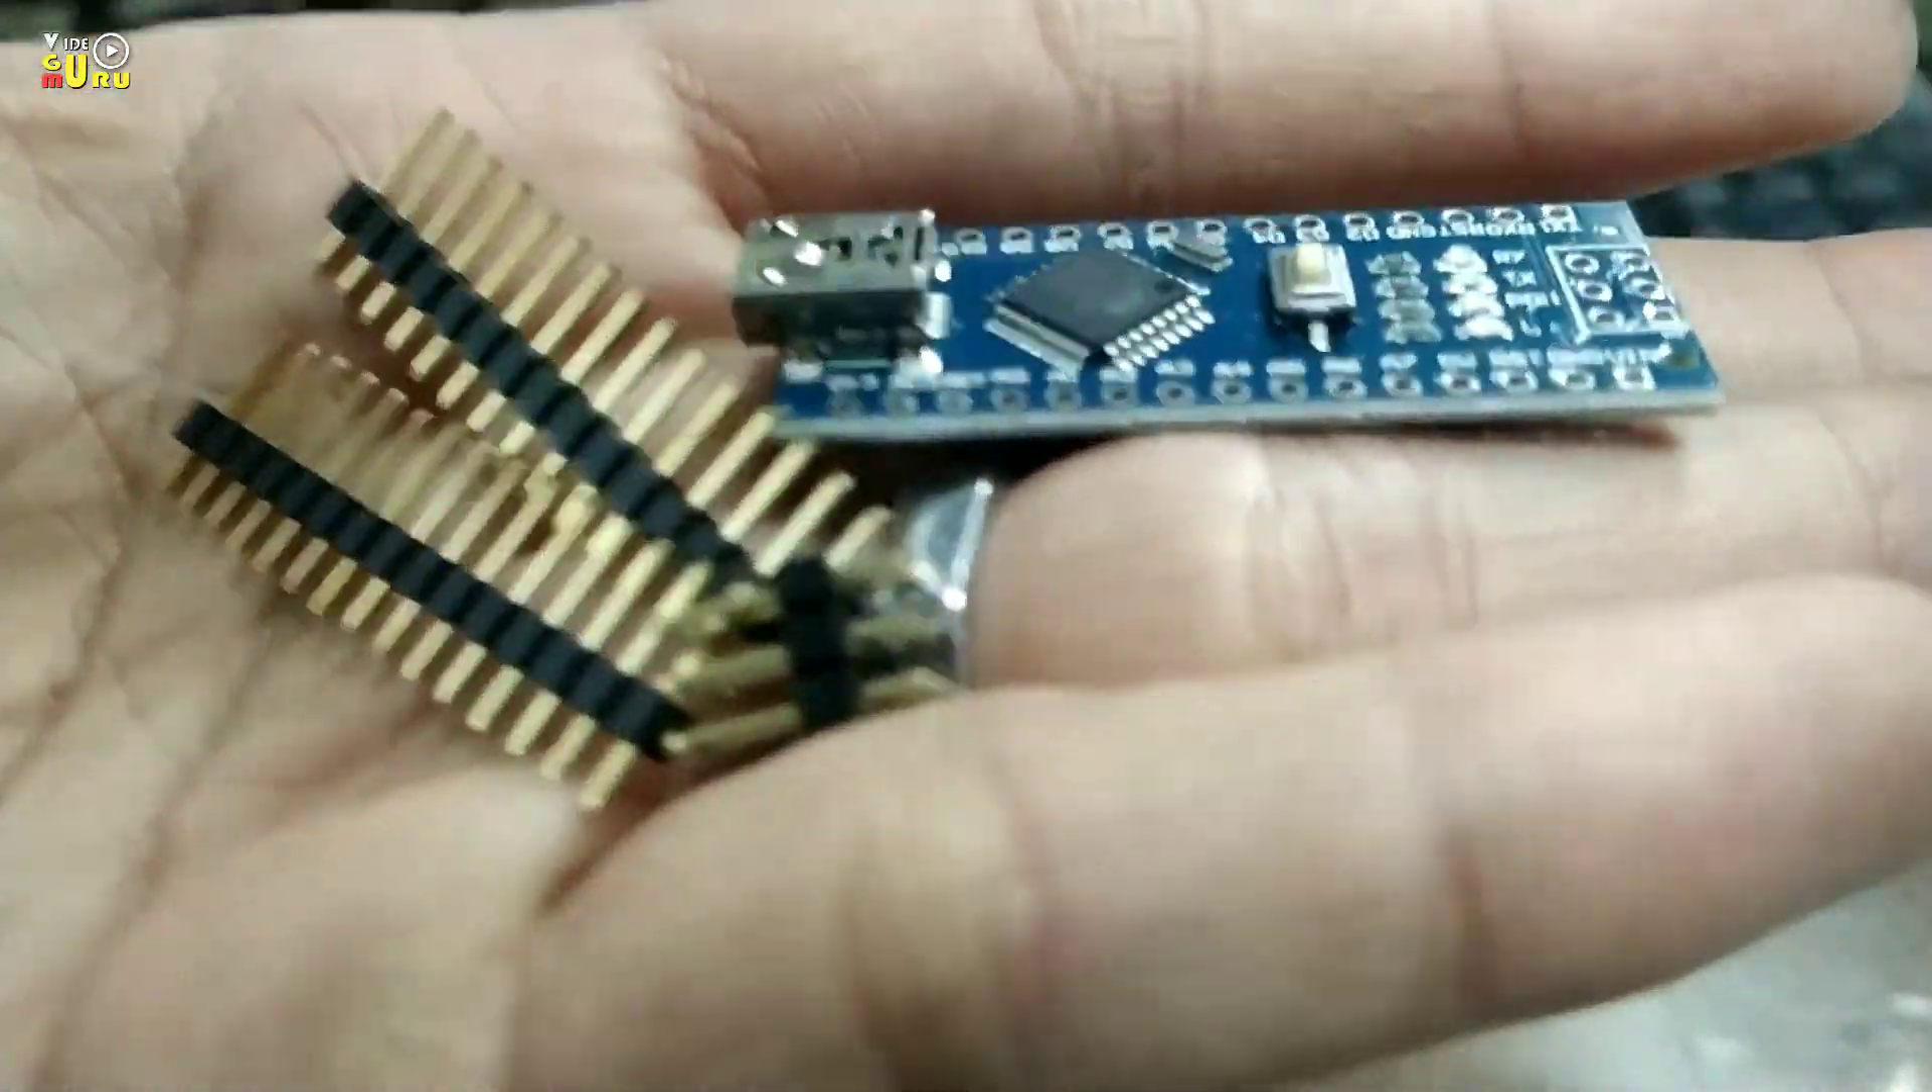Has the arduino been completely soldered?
No.